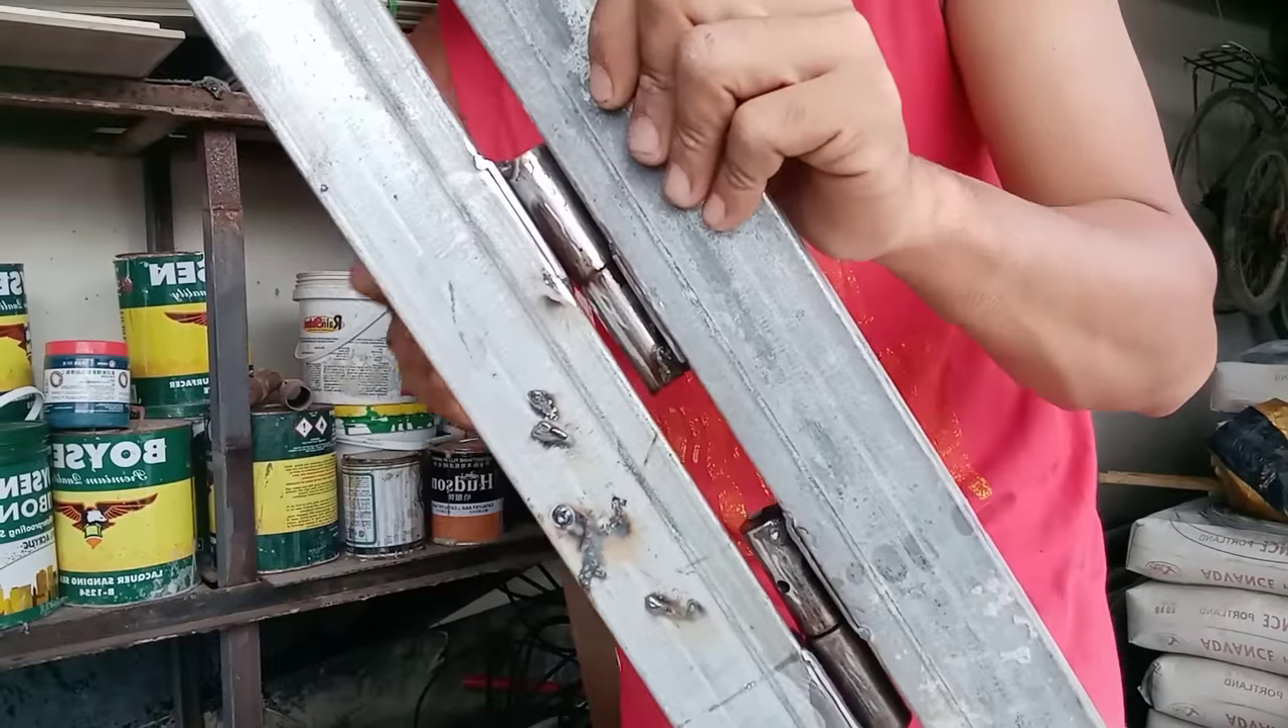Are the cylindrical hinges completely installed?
Yes.